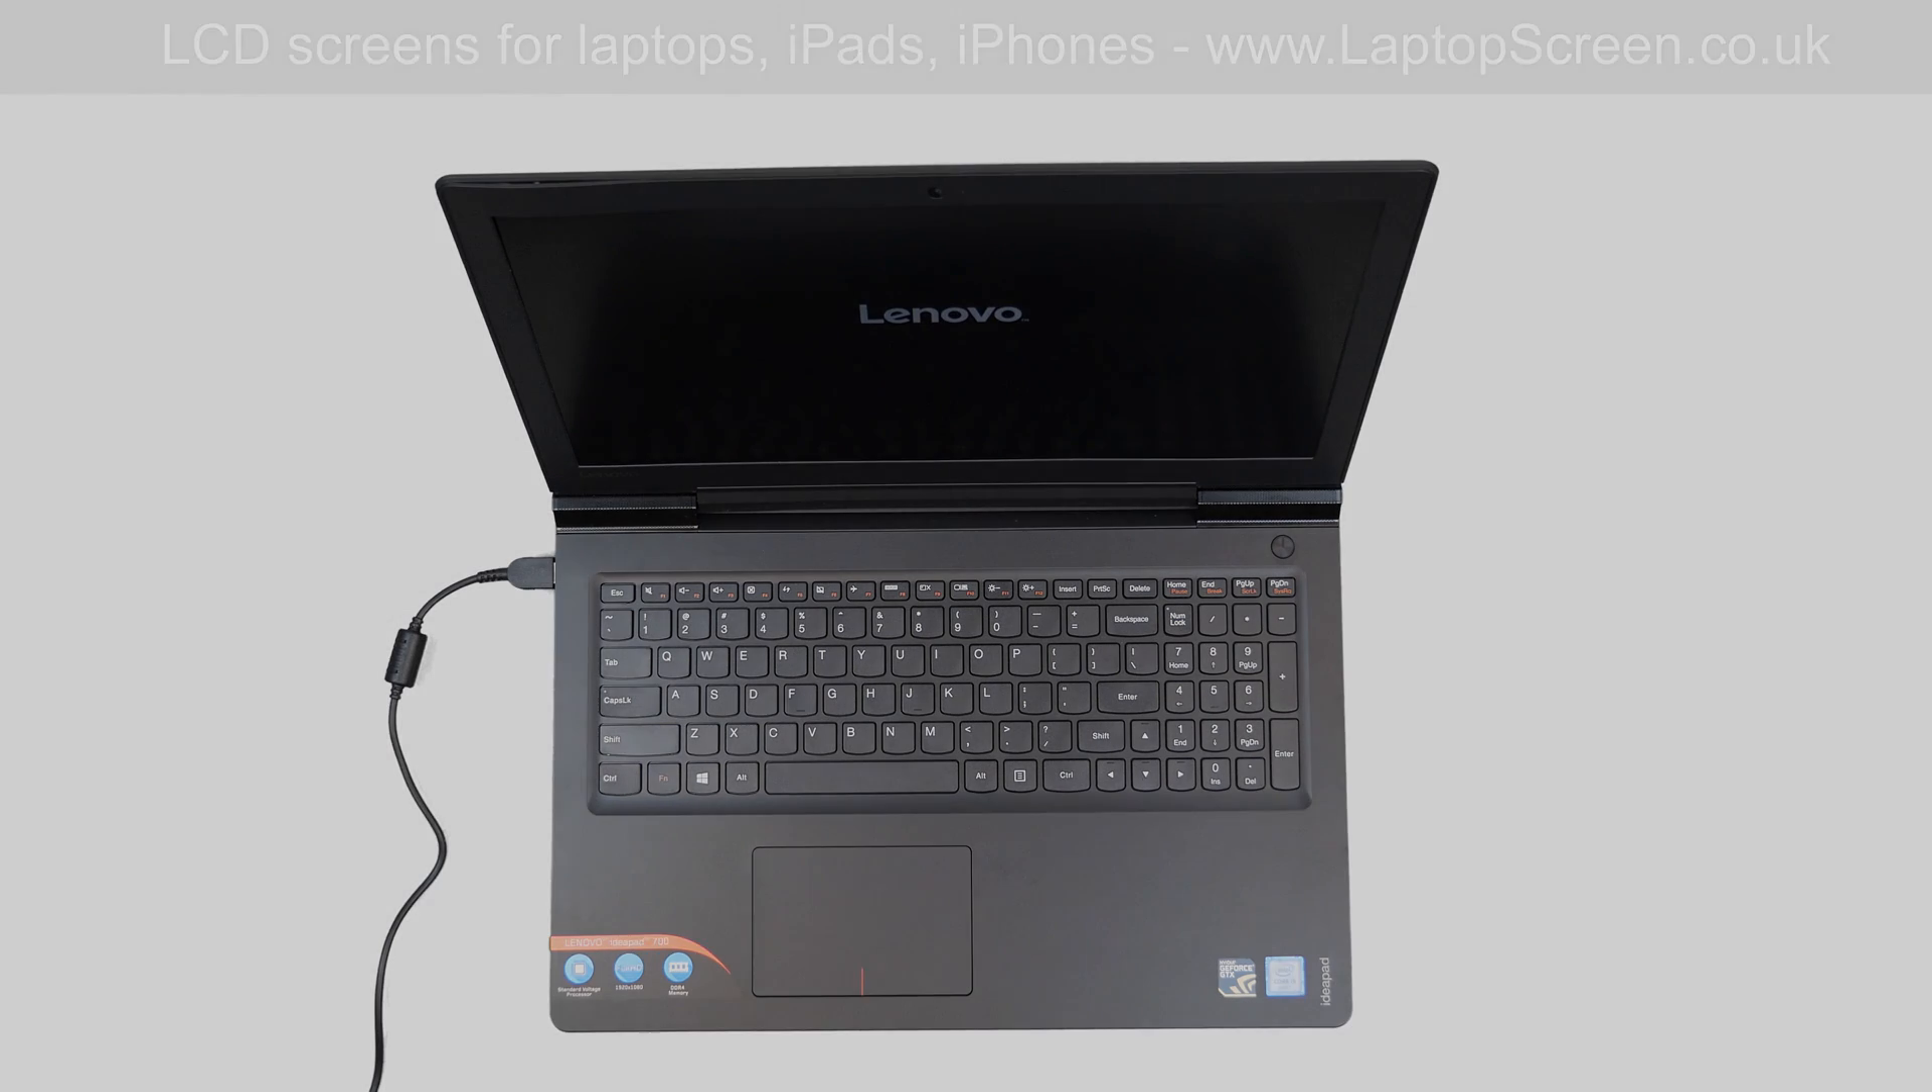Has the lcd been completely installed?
Yes.